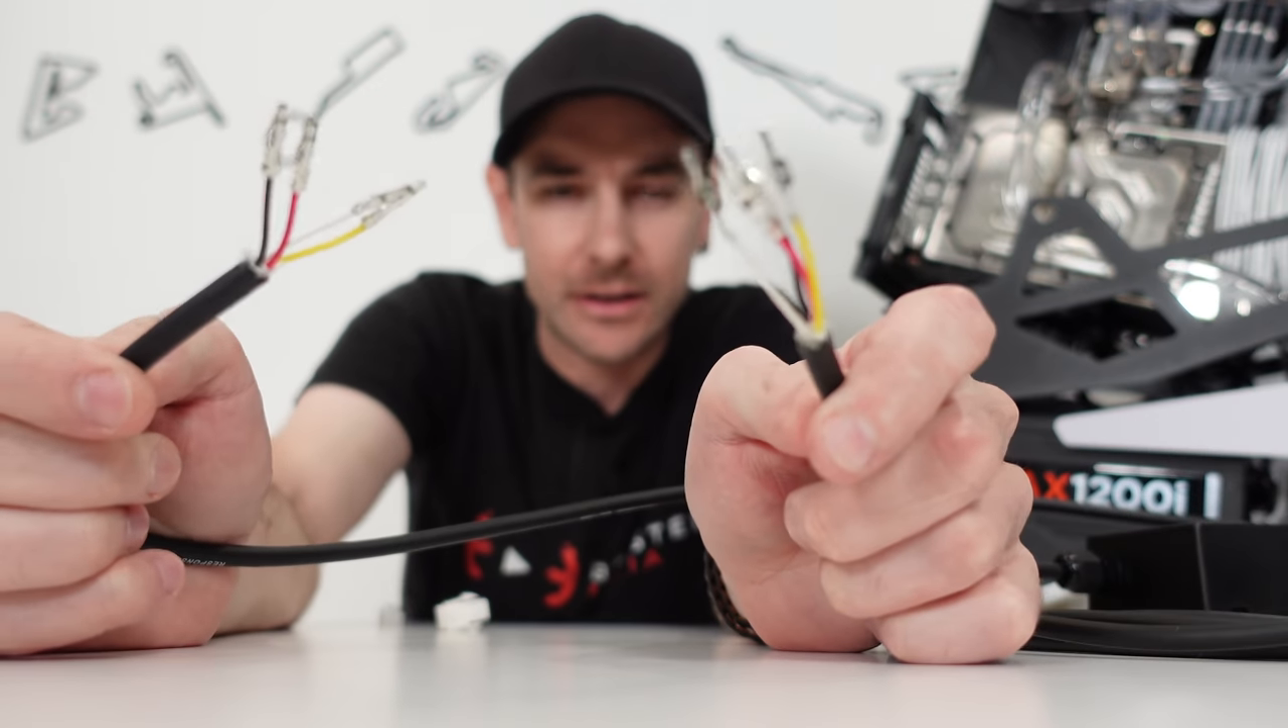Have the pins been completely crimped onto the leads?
Yes.